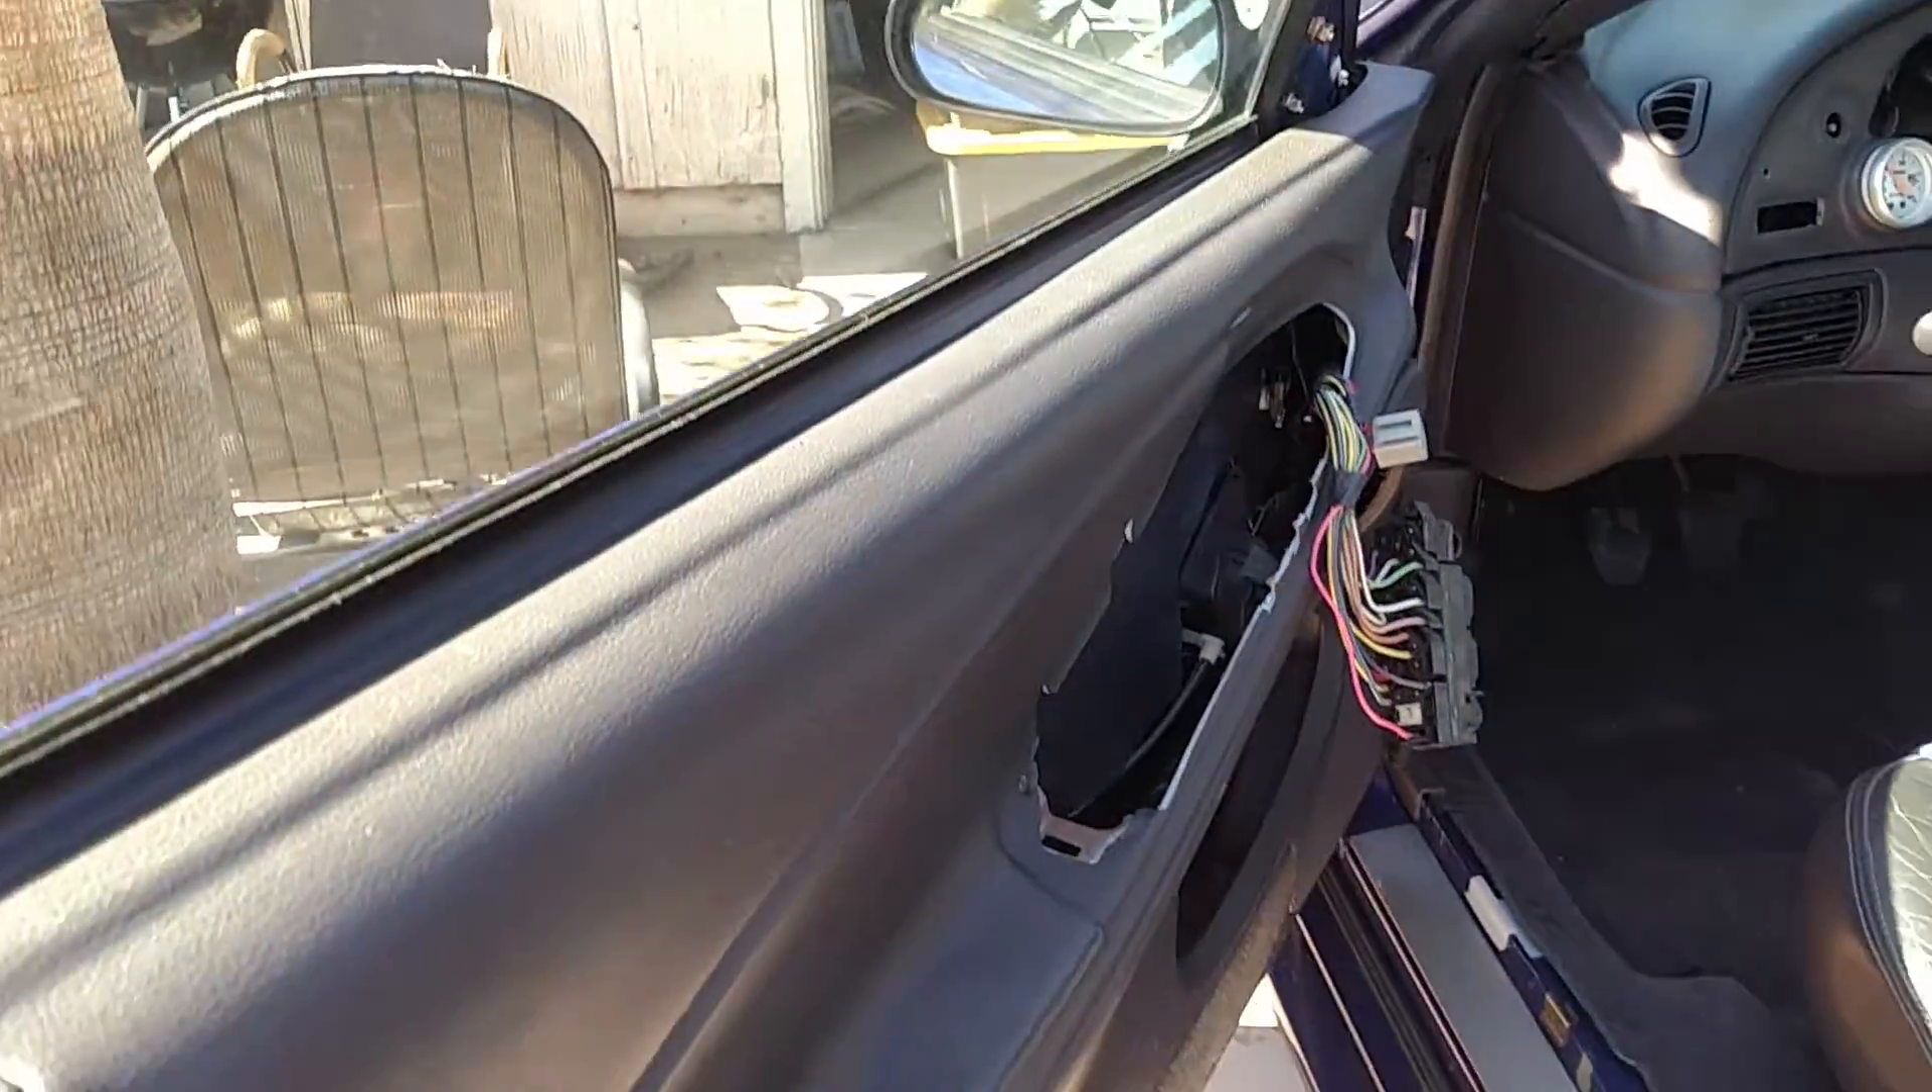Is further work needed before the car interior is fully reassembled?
Yes.